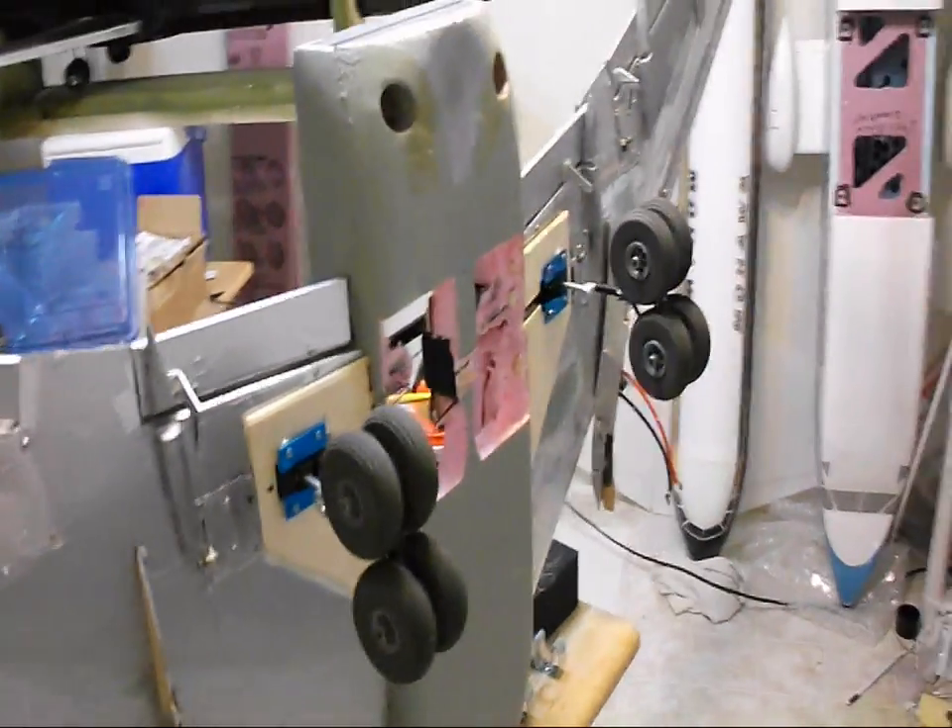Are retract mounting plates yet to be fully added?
No.